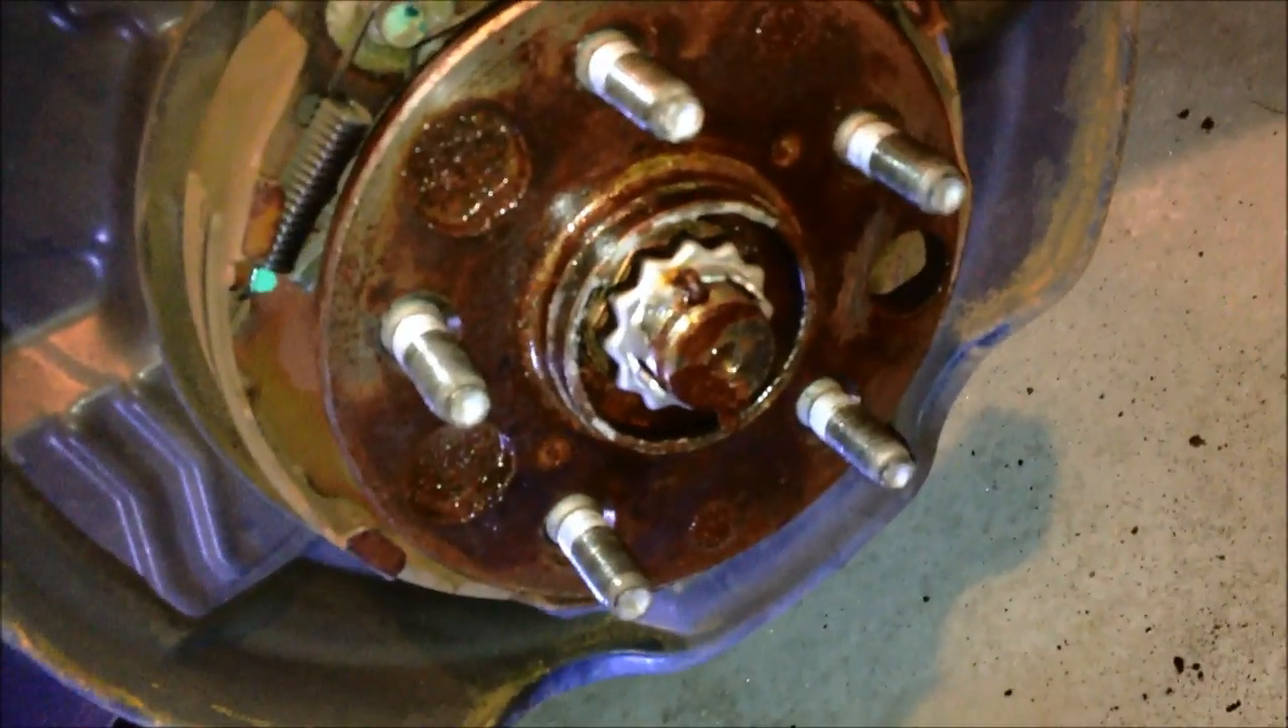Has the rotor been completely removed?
Yes.